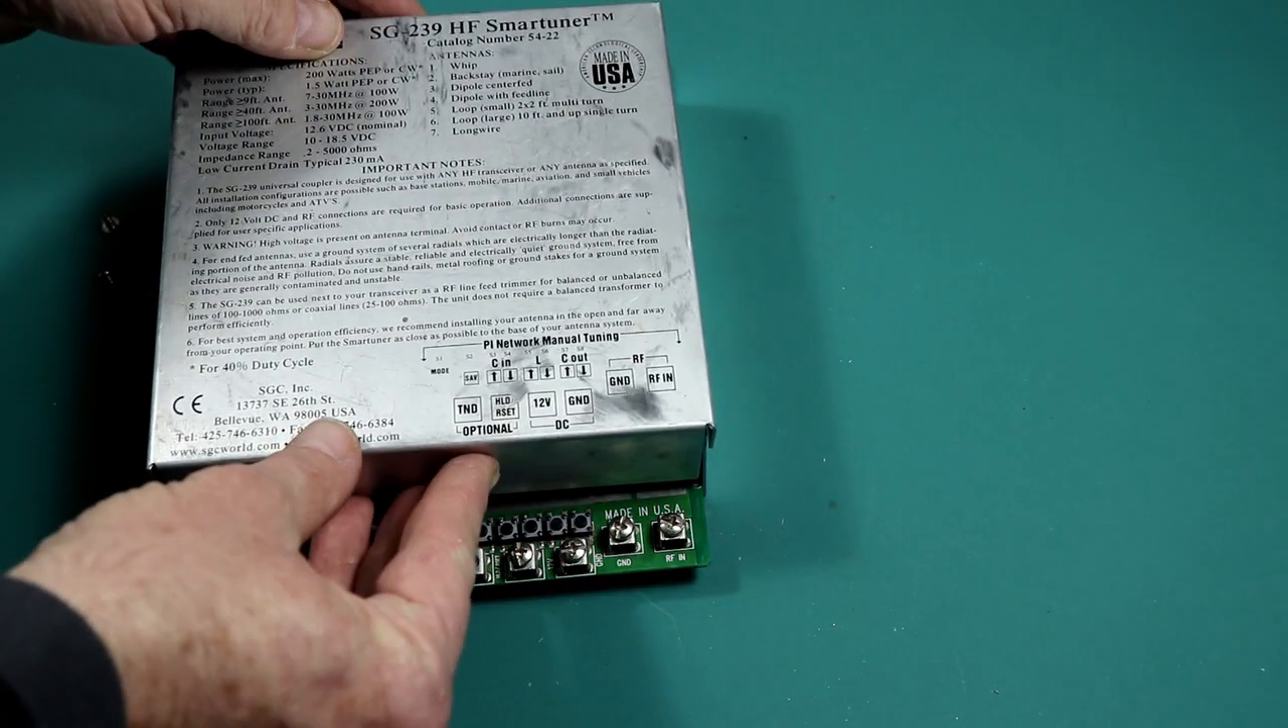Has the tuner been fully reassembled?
No.